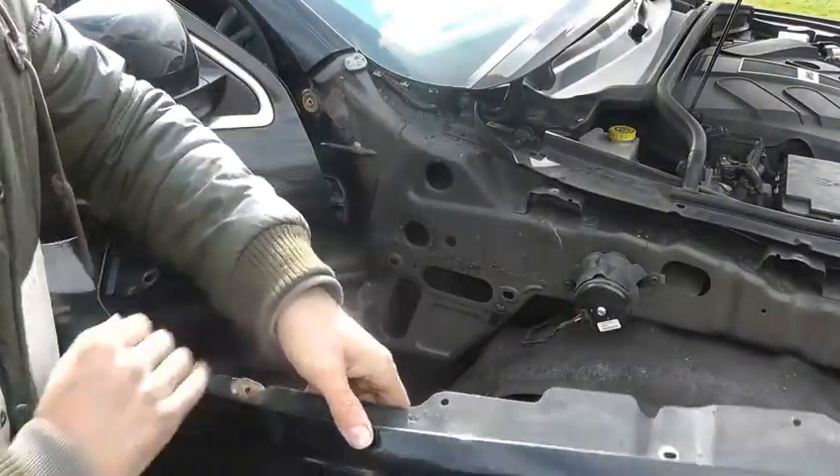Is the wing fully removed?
Yes.